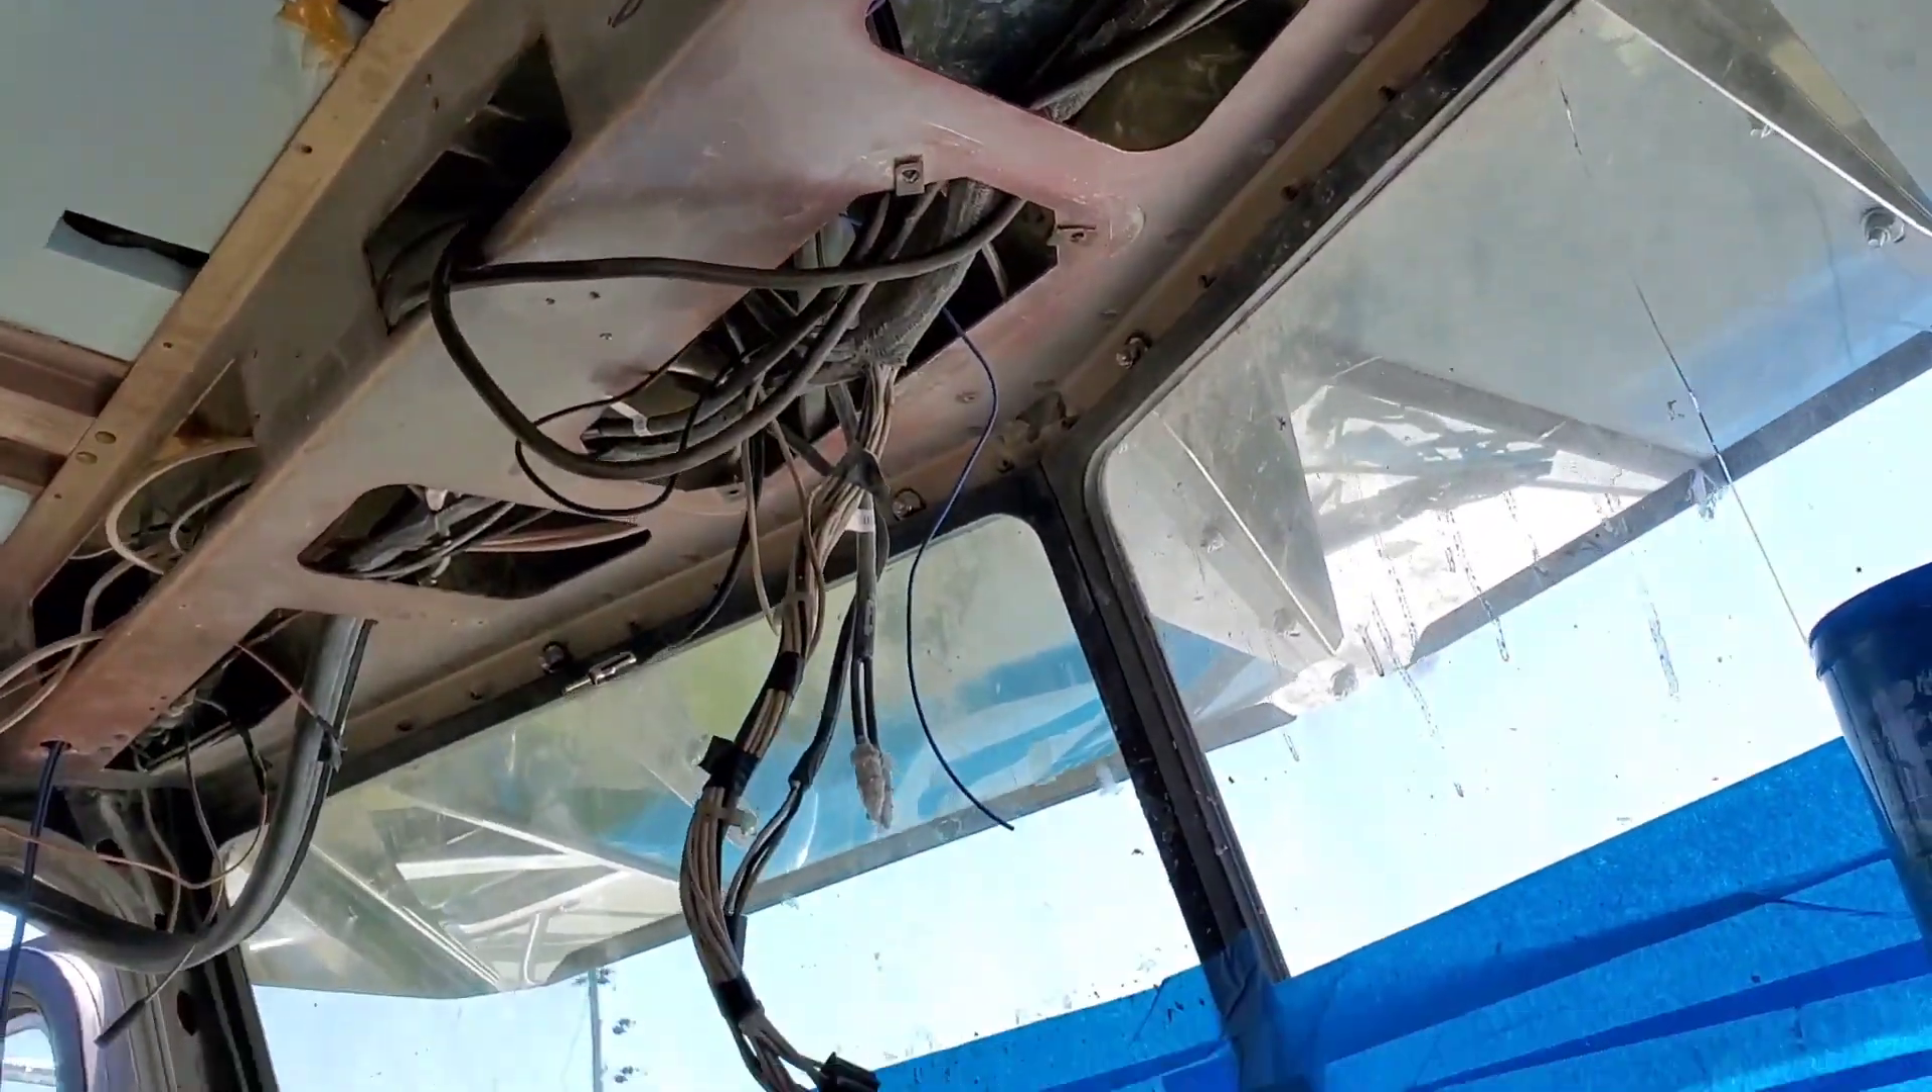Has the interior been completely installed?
No.